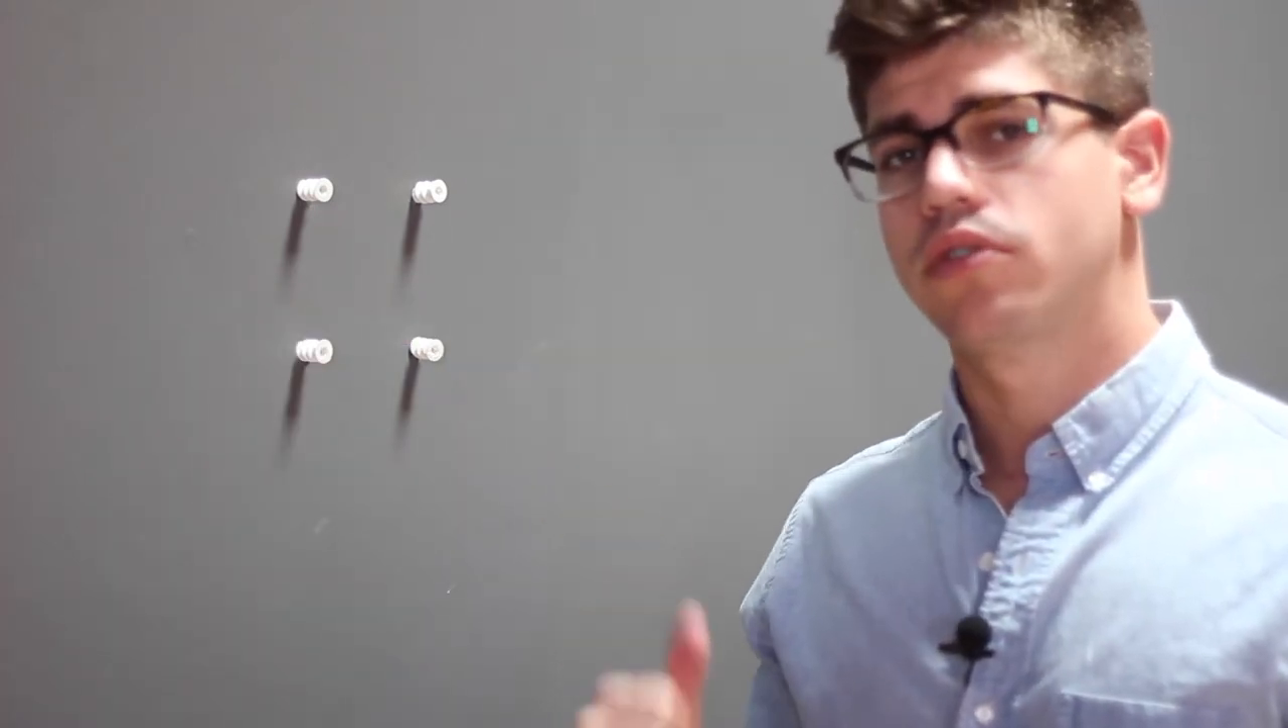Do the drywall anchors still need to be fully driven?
Yes.